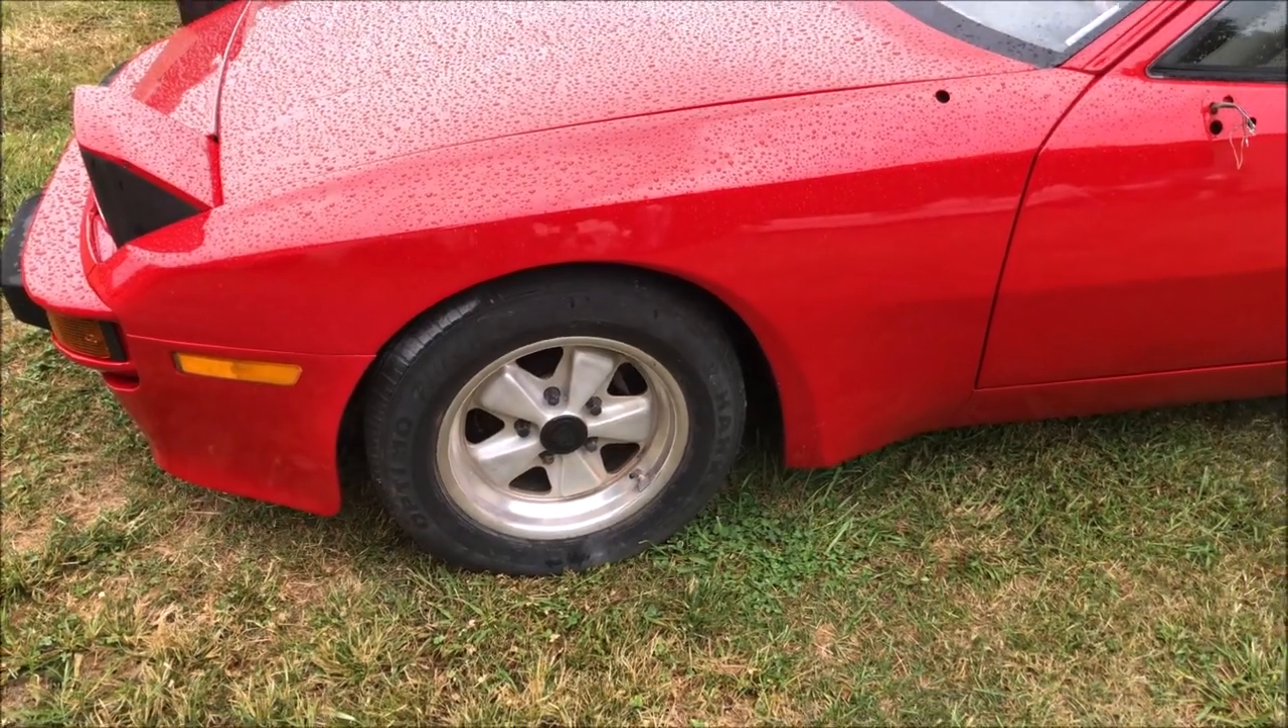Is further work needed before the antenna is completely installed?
Yes.